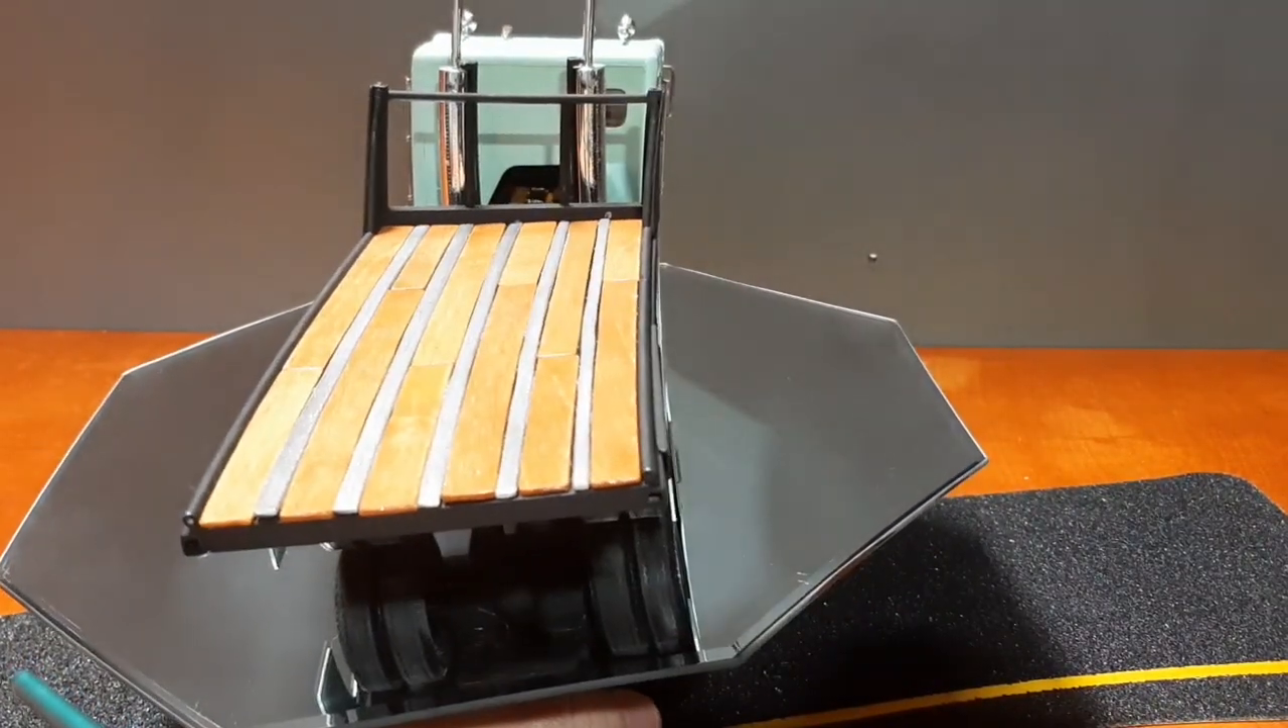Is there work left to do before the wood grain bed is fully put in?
No.